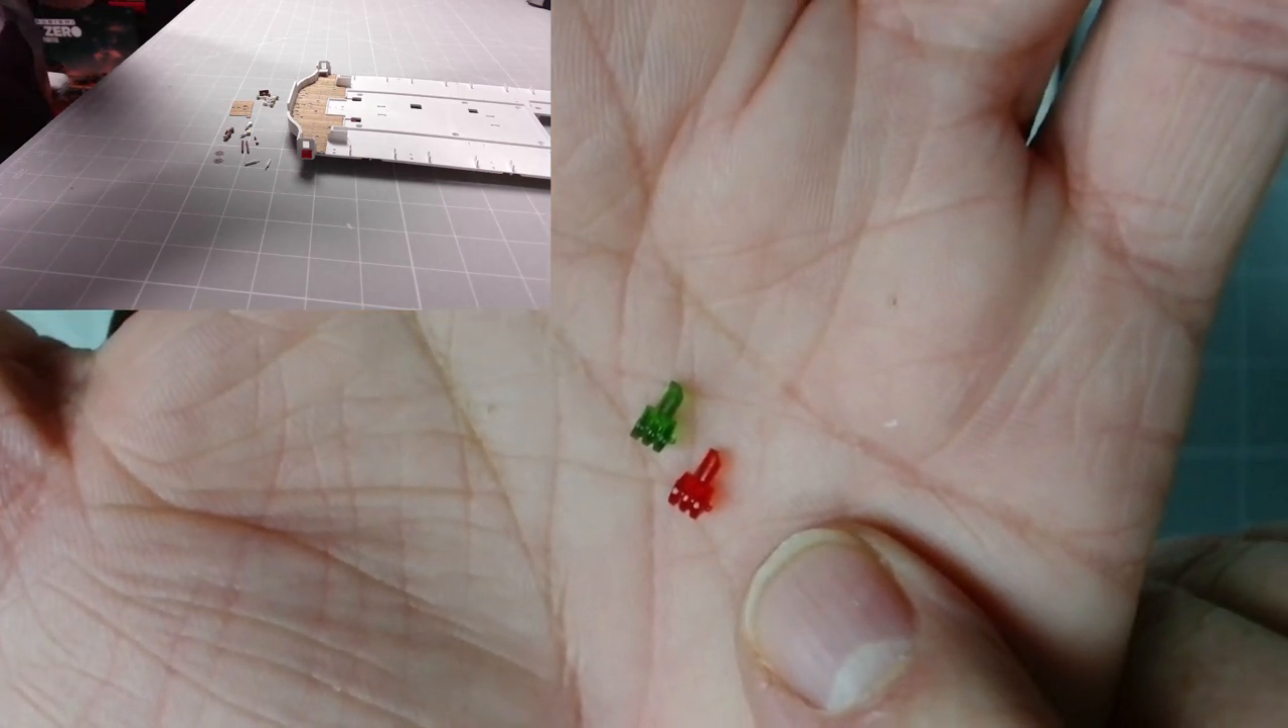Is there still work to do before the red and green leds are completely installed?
Yes.